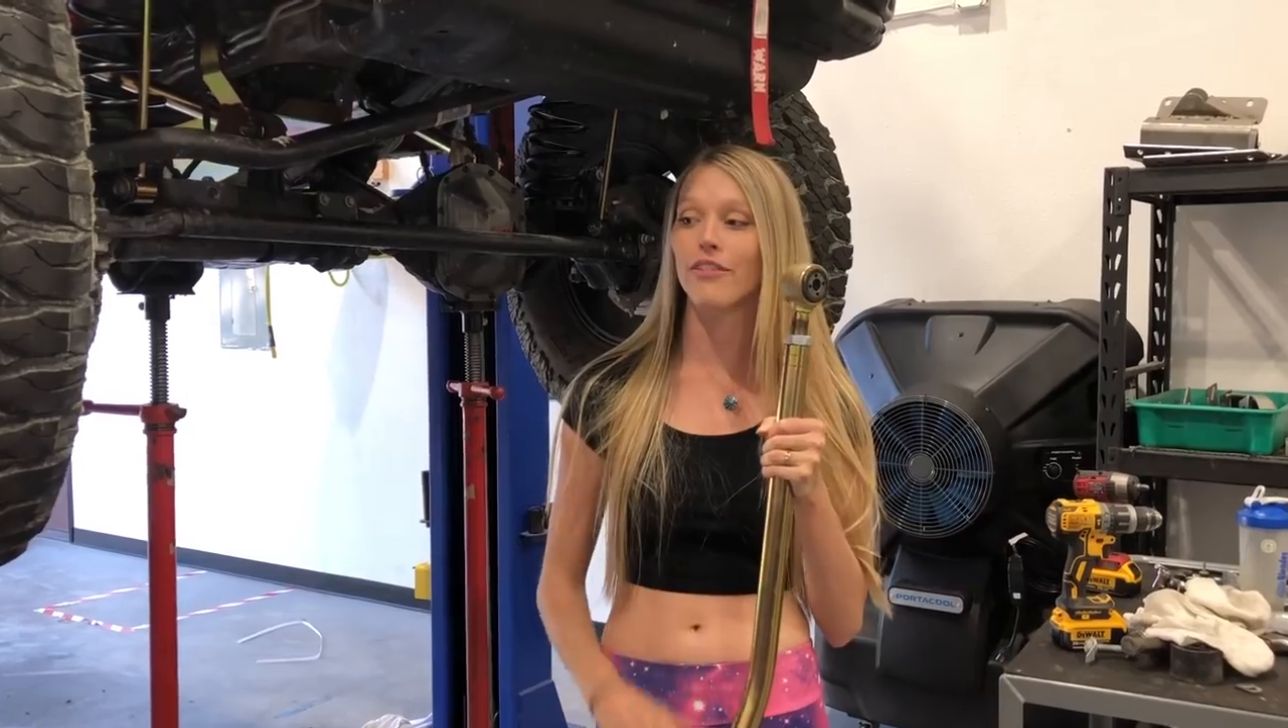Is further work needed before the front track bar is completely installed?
Yes.